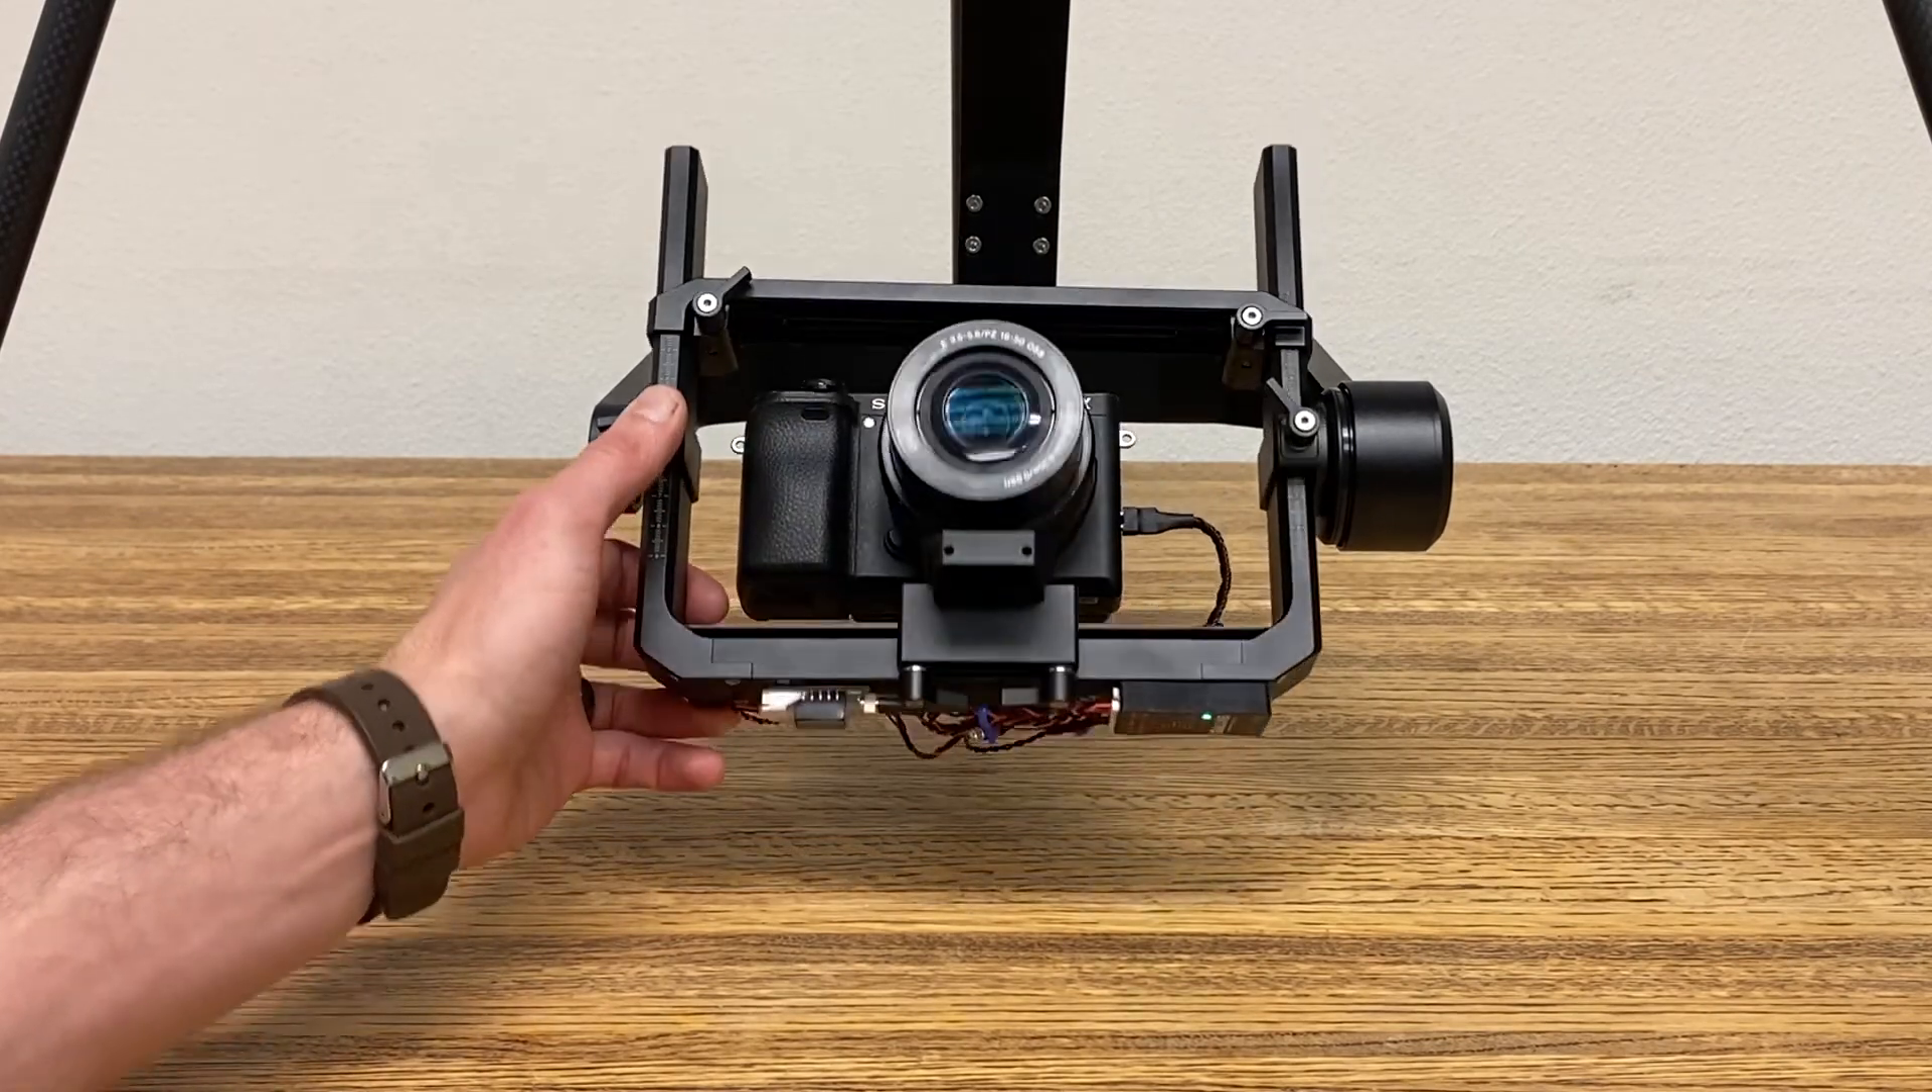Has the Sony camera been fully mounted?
Yes.